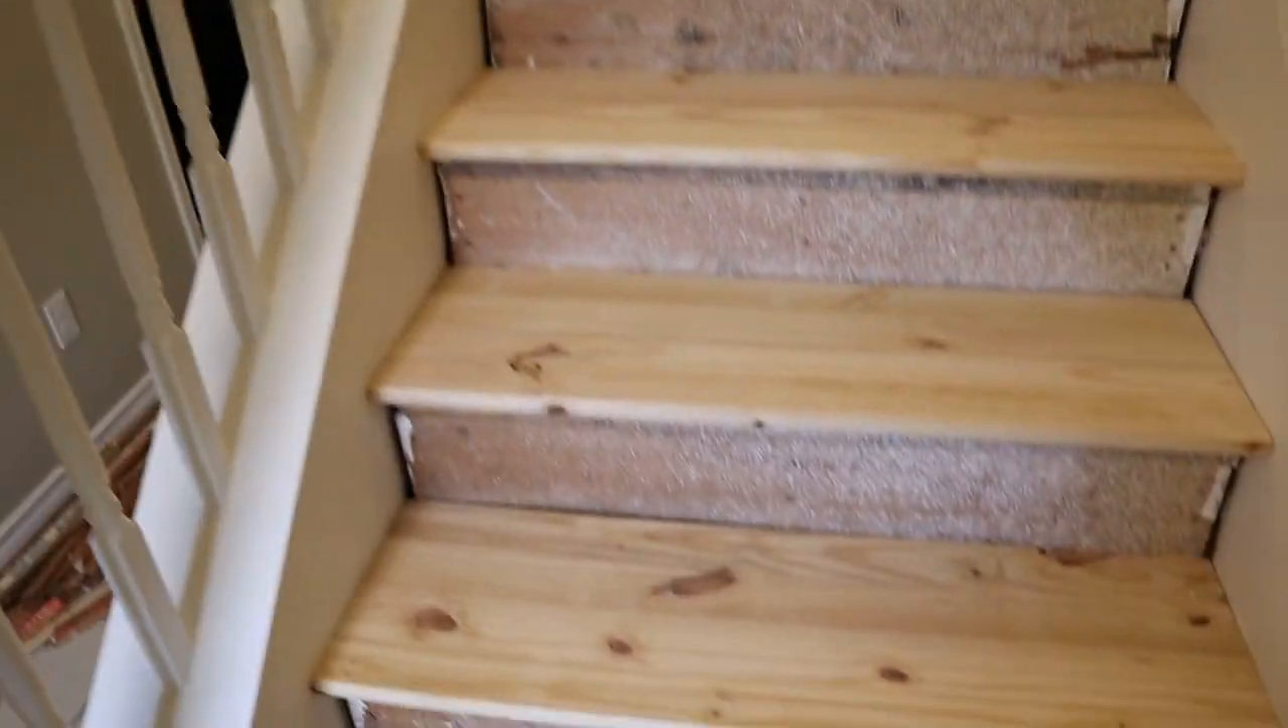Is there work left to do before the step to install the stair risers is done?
Yes.